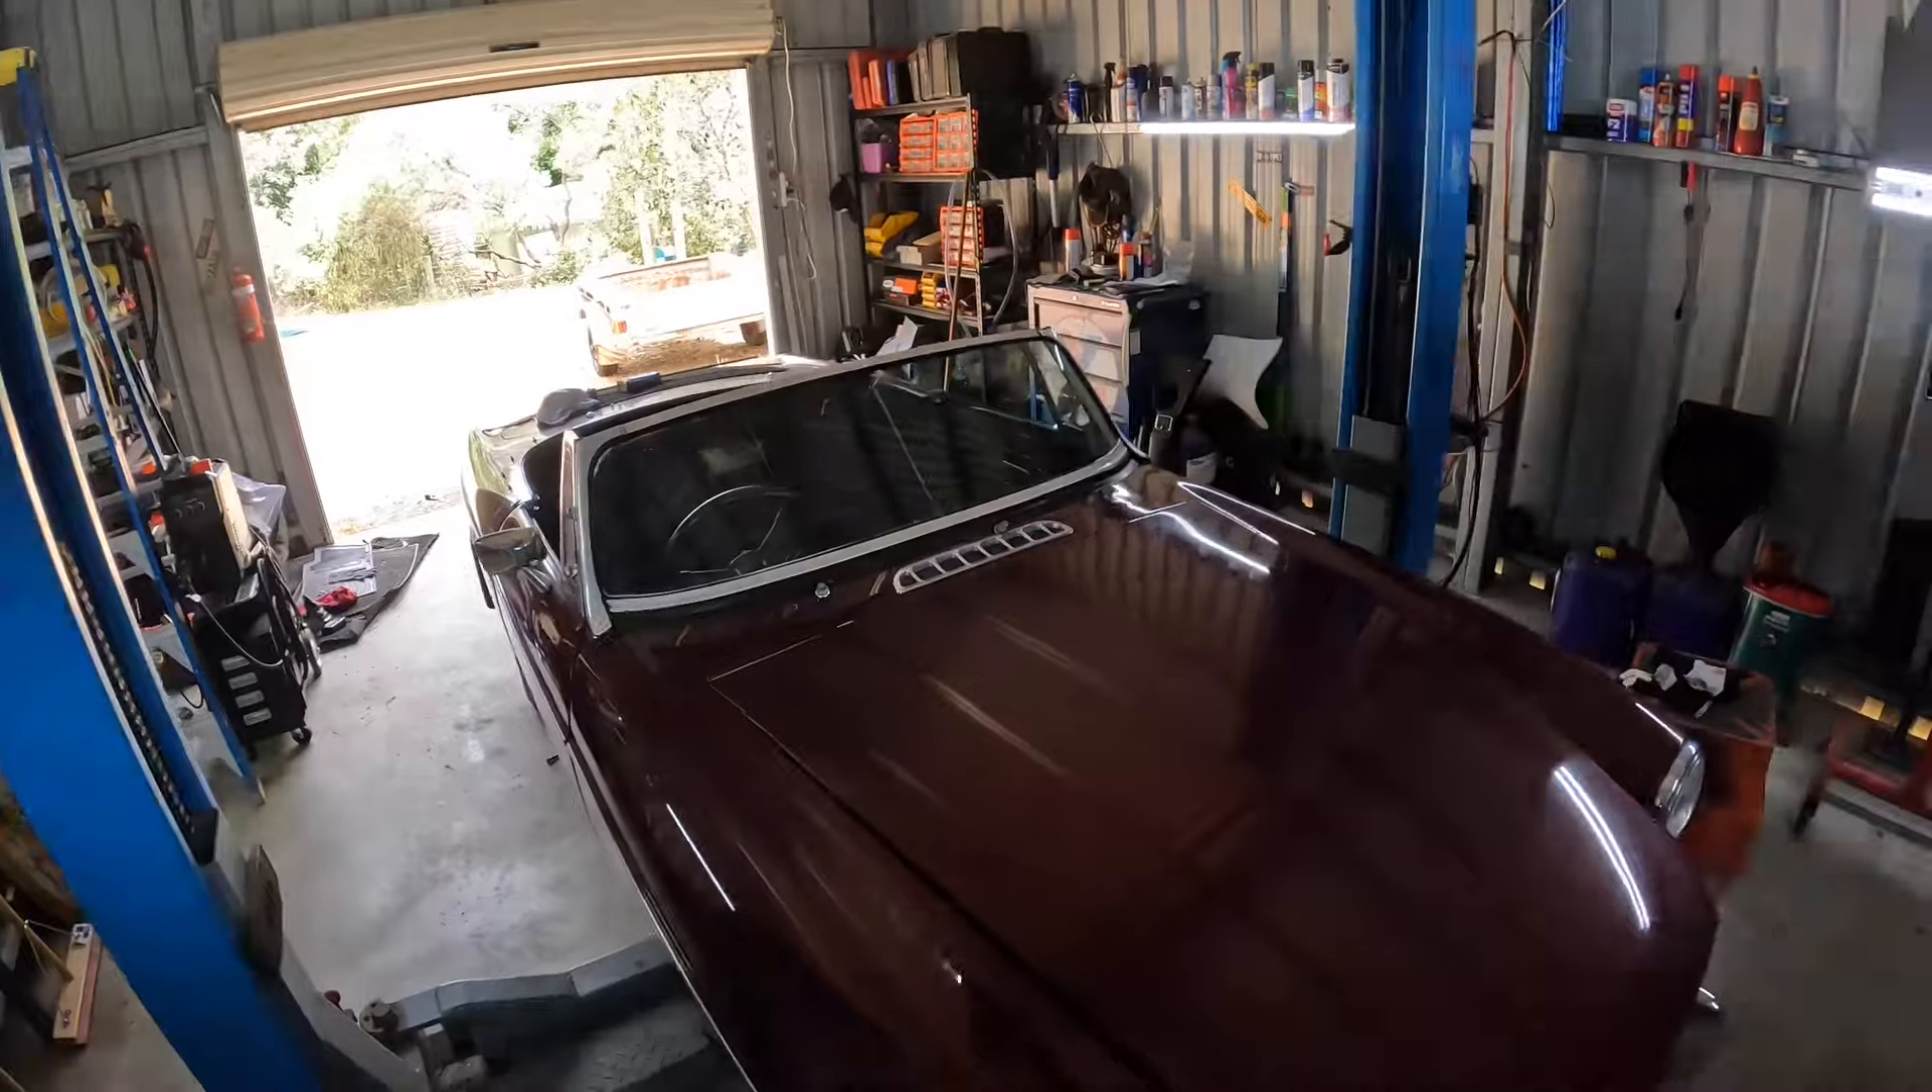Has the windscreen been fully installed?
Yes.